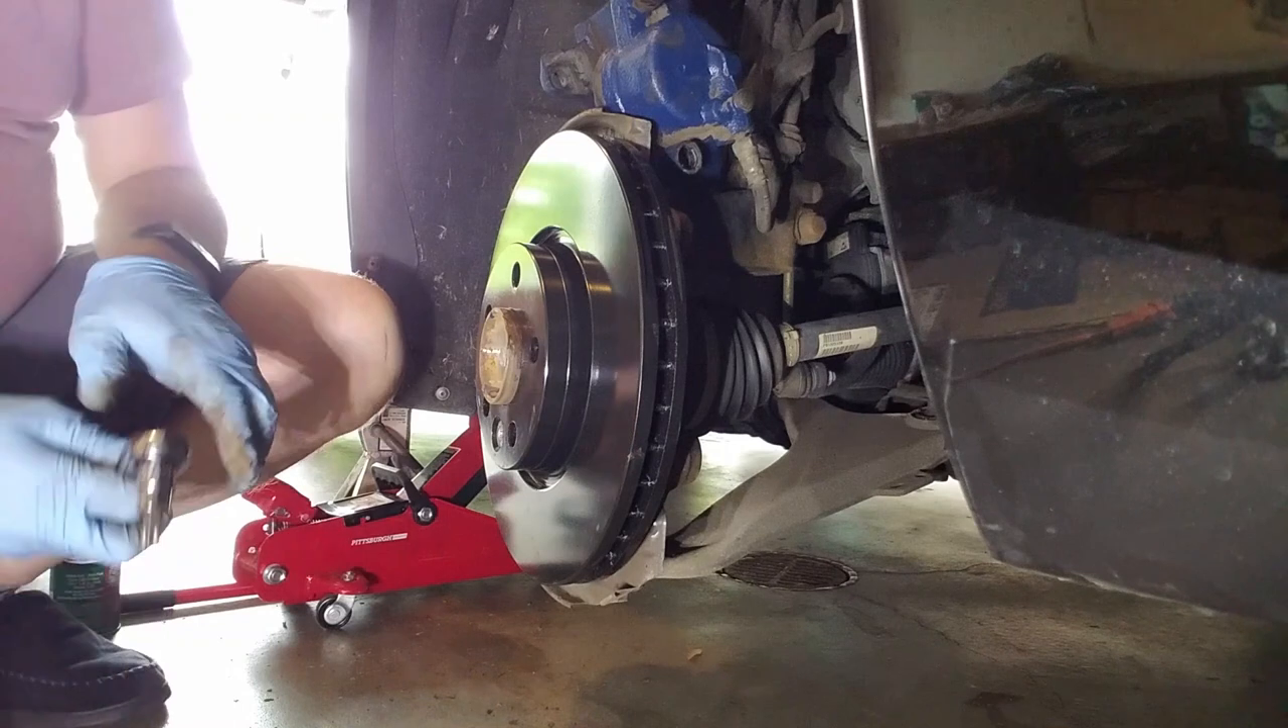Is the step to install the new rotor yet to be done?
No.